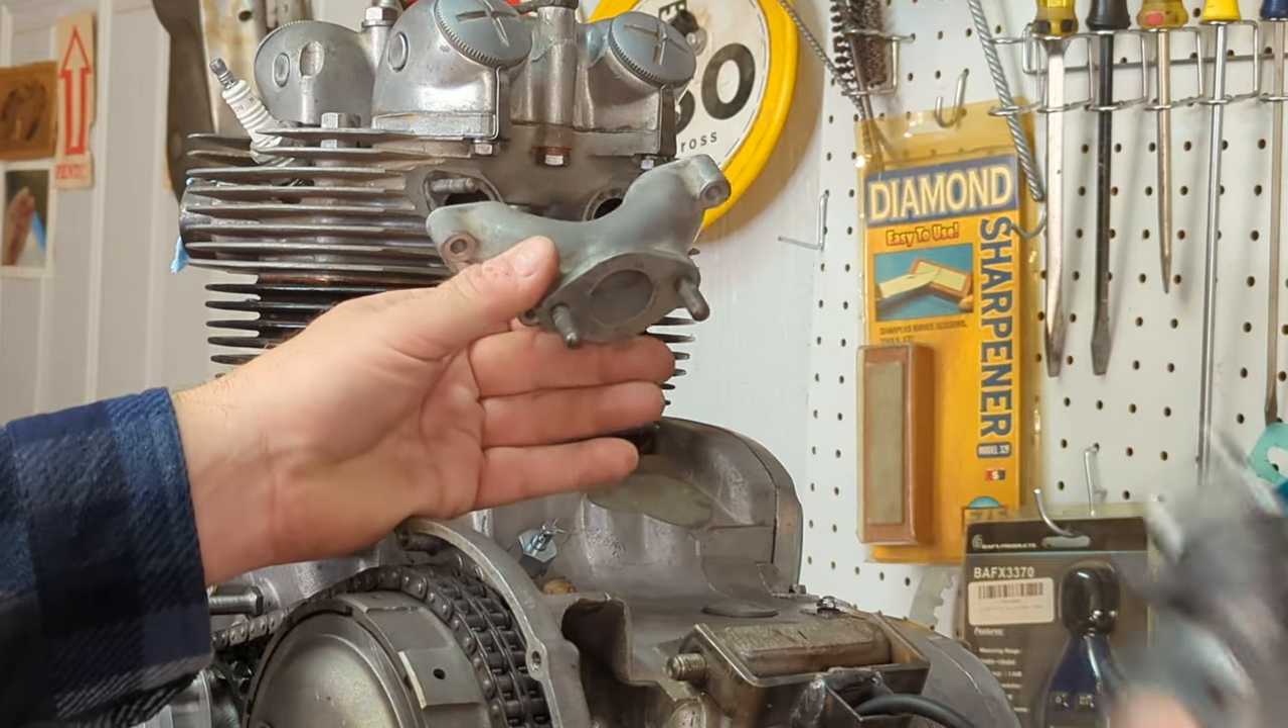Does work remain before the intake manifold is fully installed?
Yes.